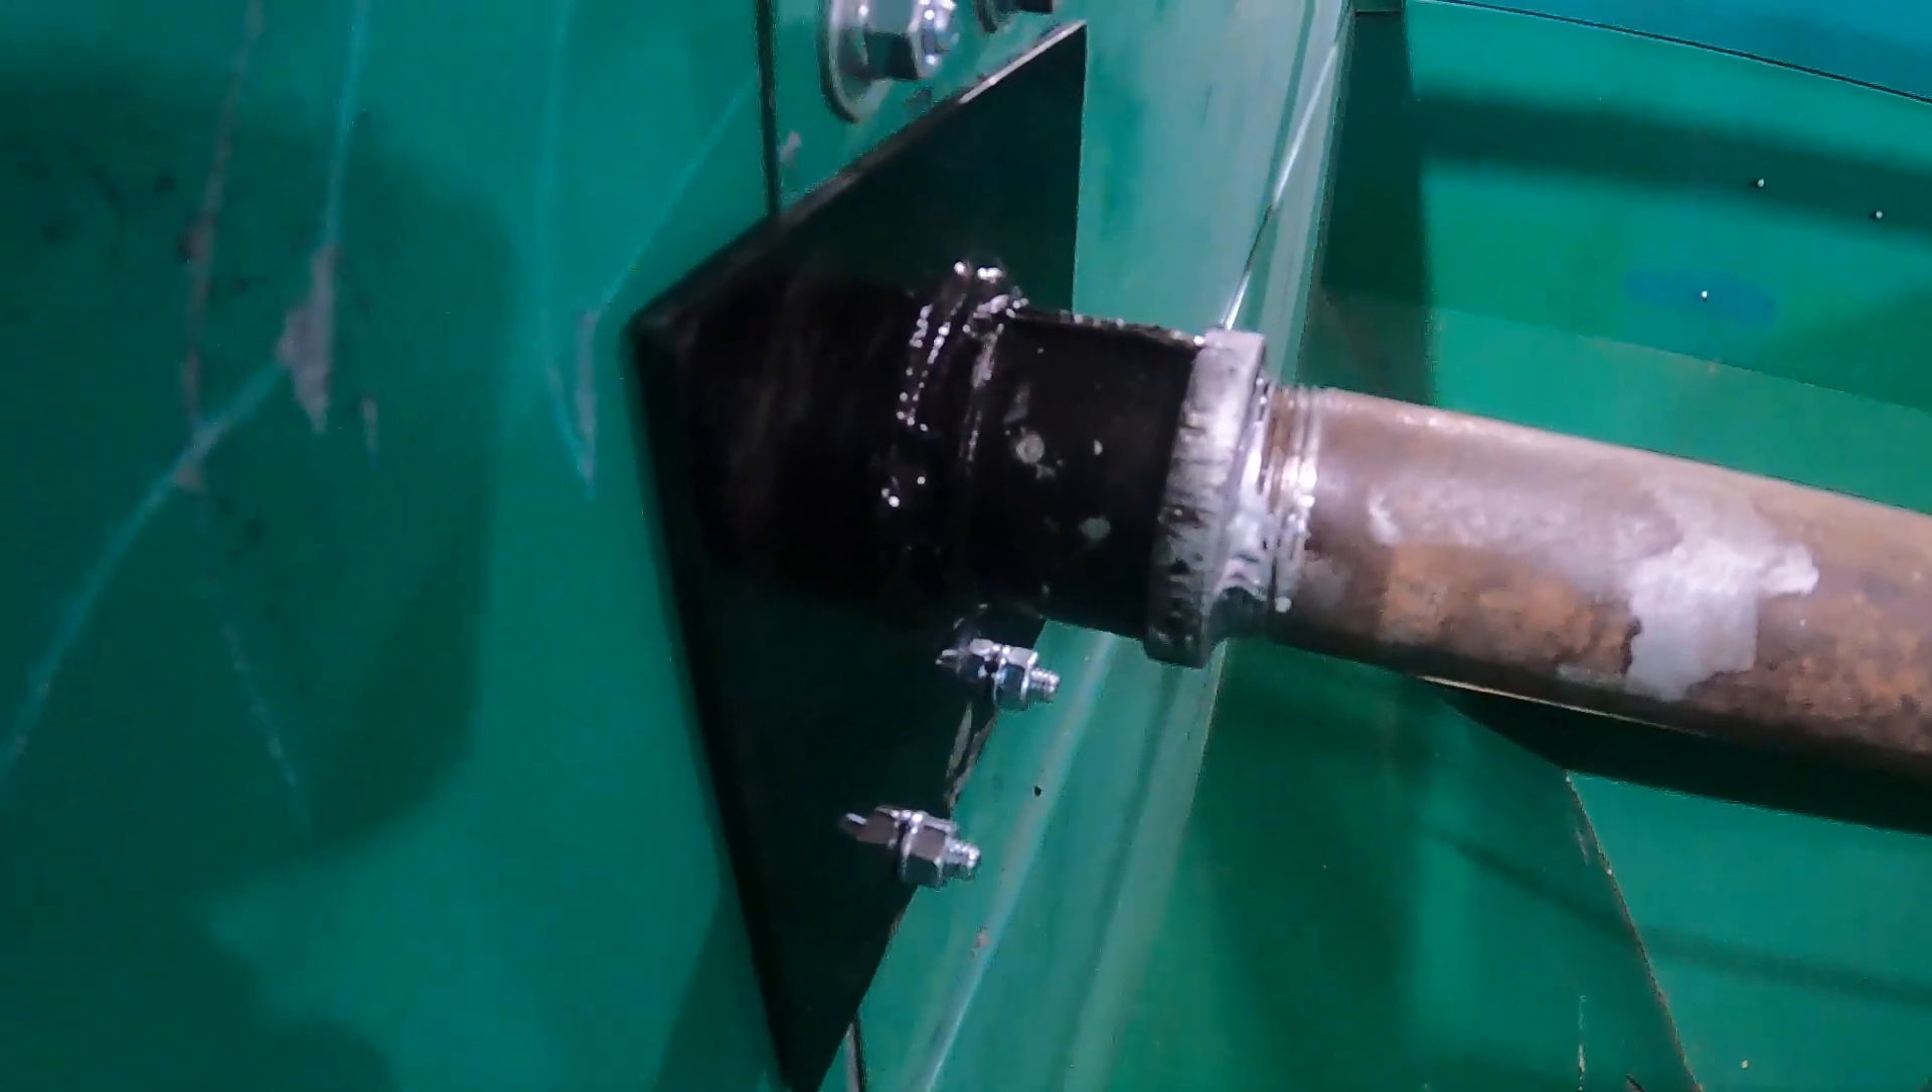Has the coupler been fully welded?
Yes.